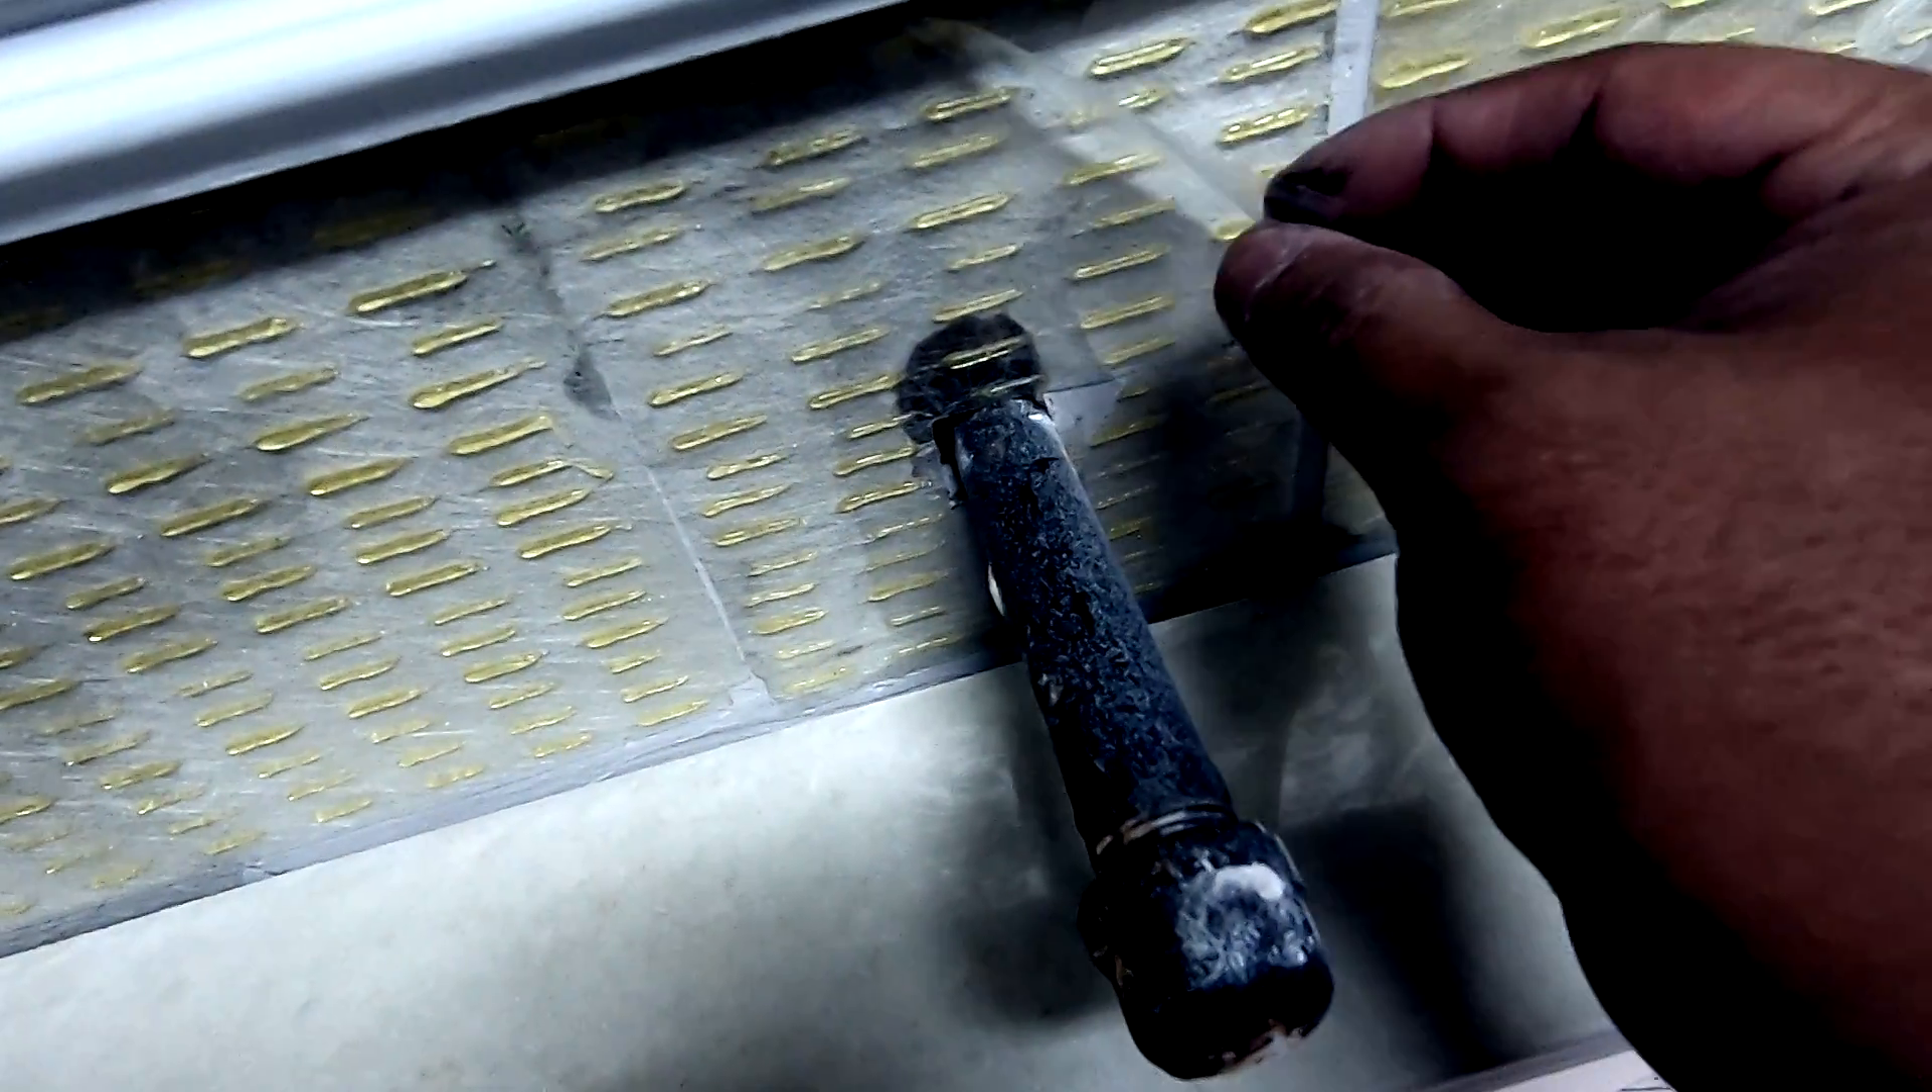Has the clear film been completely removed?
No.